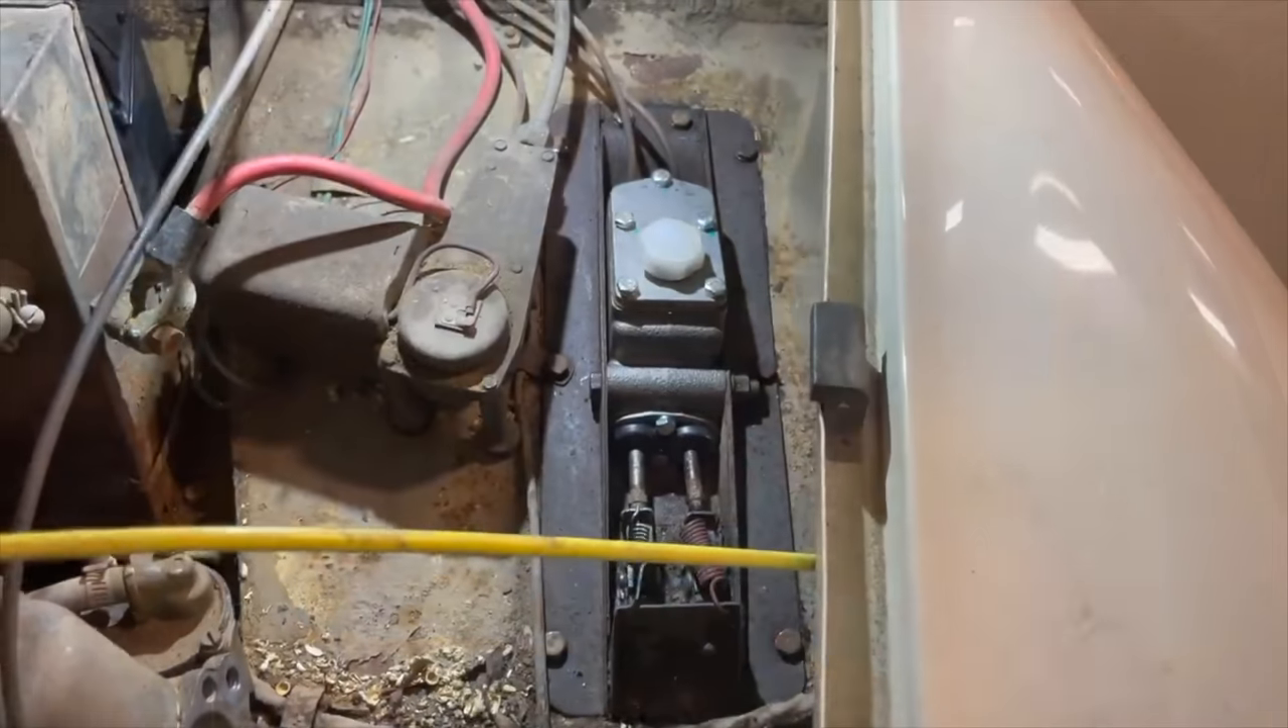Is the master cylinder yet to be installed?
No.